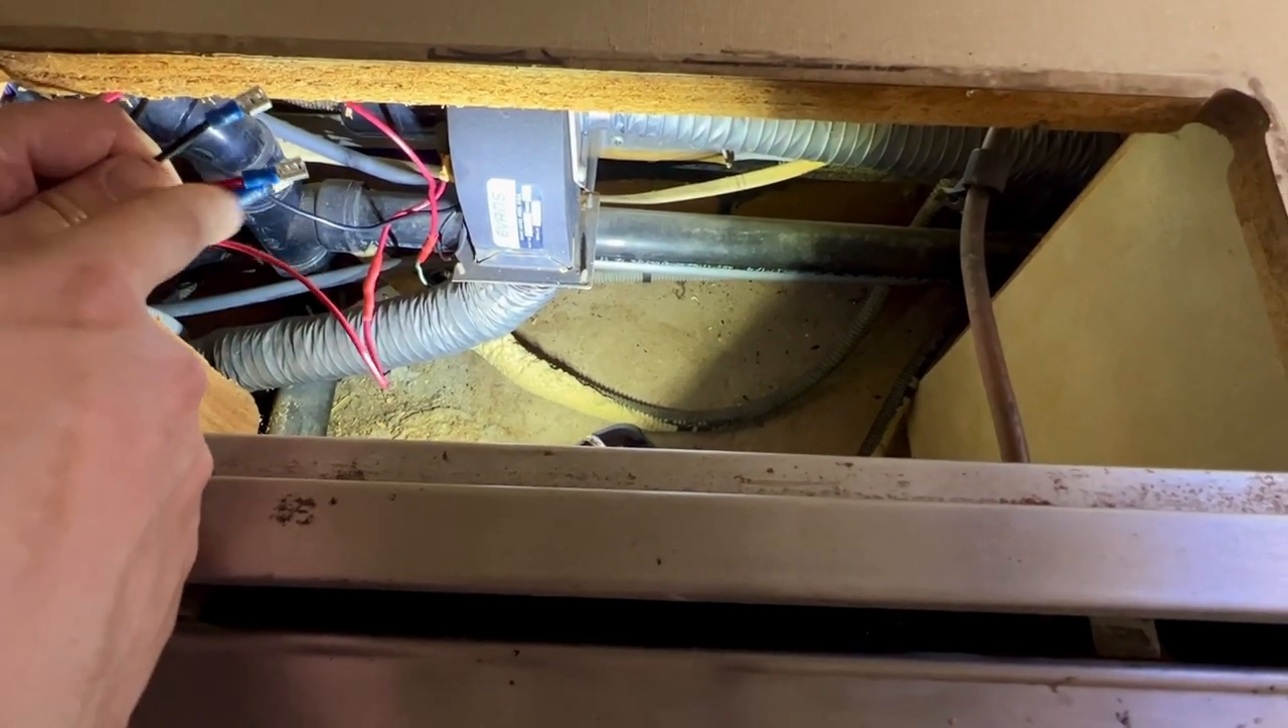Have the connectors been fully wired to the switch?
No.